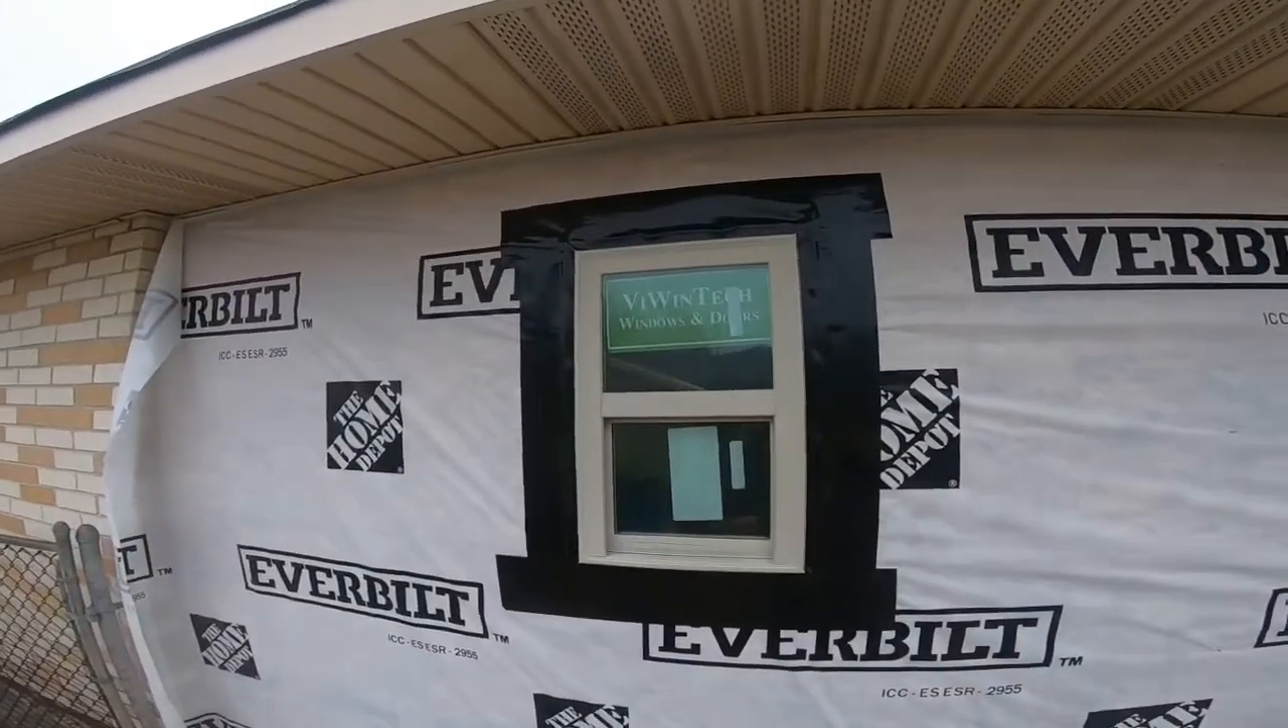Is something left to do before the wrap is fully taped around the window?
No.